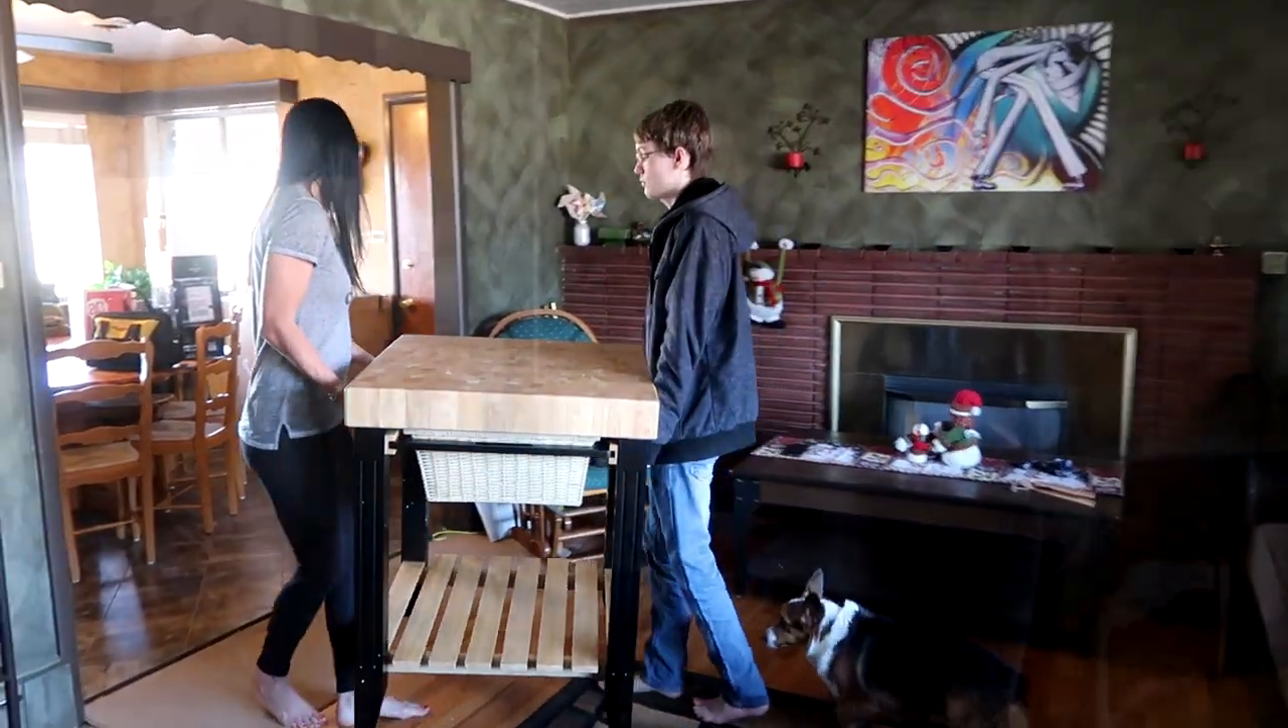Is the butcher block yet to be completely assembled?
No.